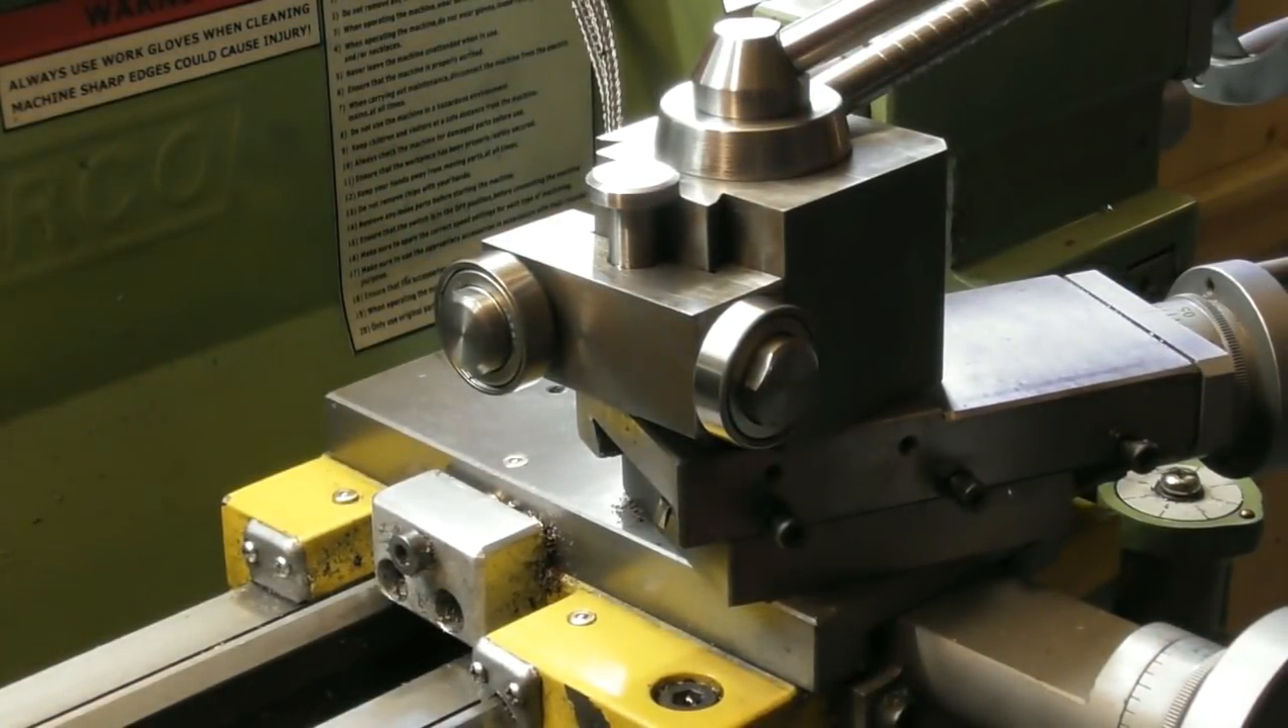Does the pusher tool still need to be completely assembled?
No.